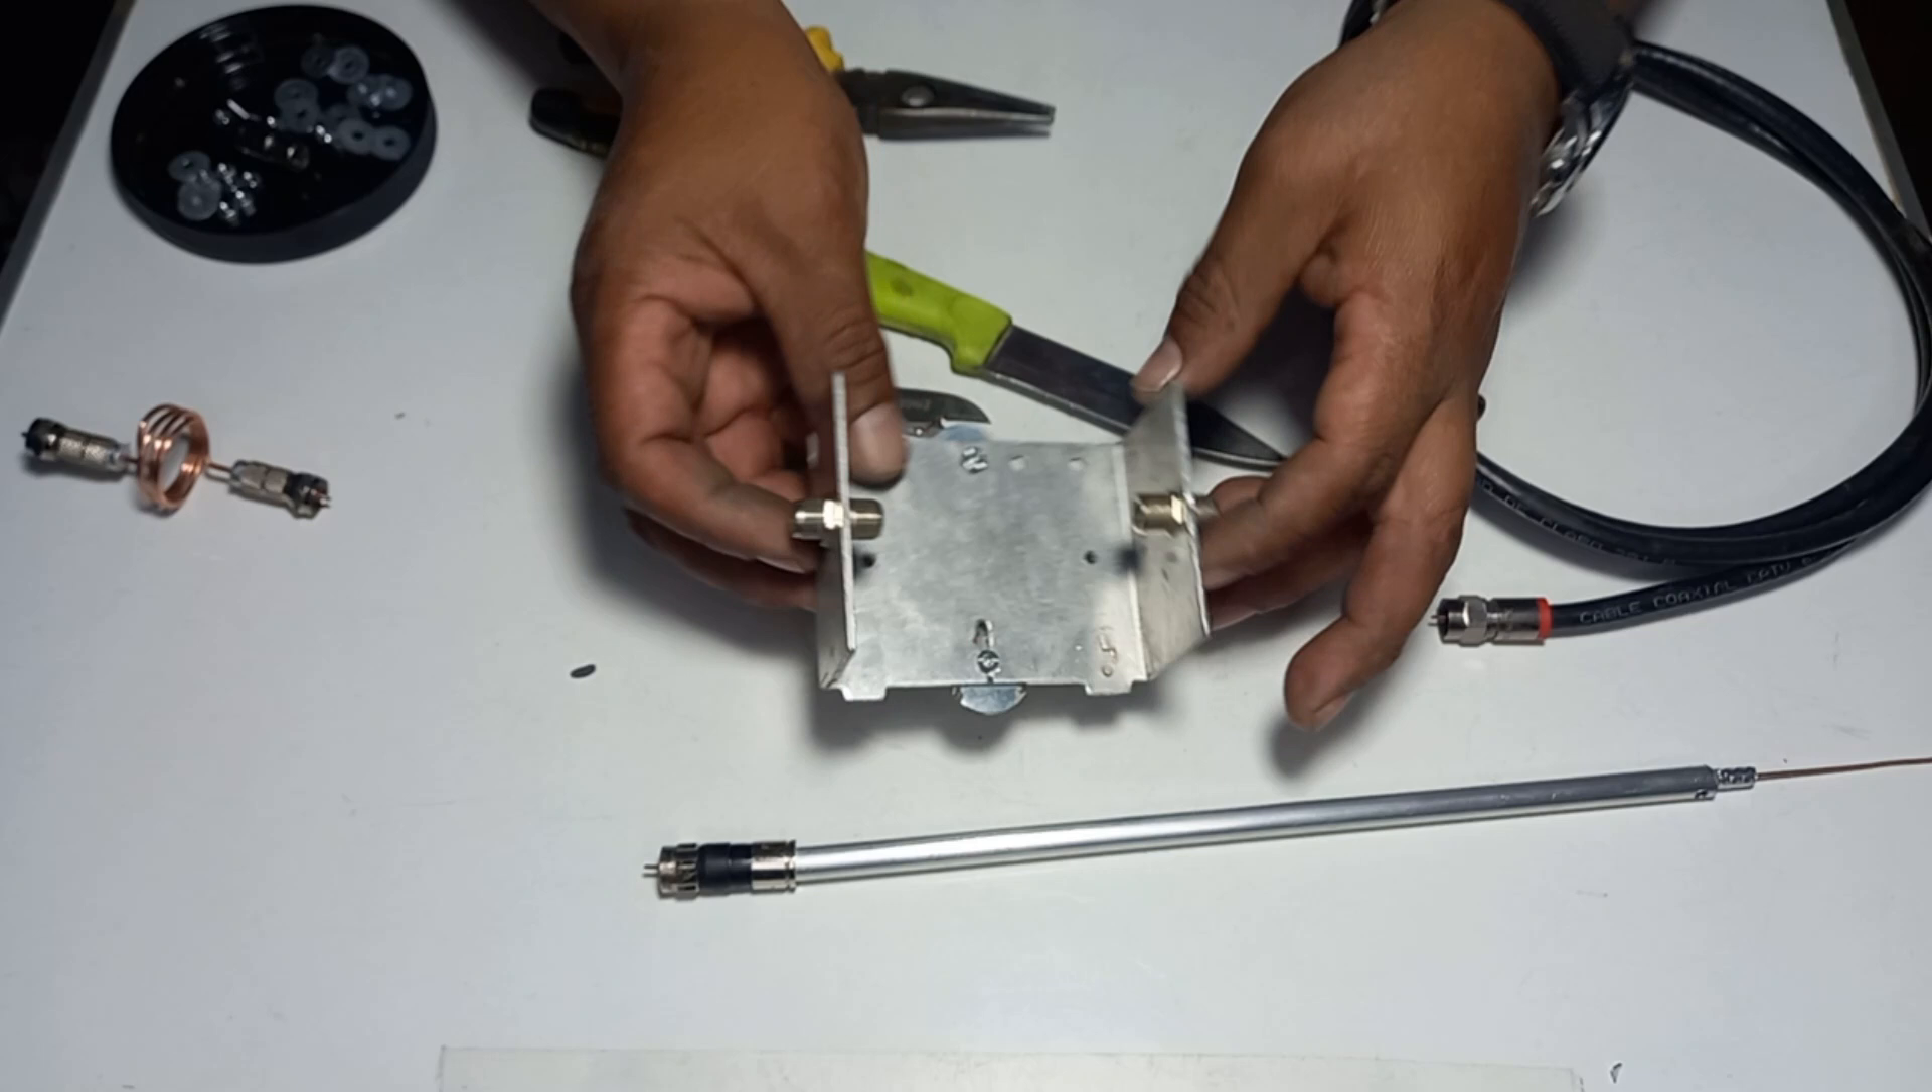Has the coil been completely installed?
No.